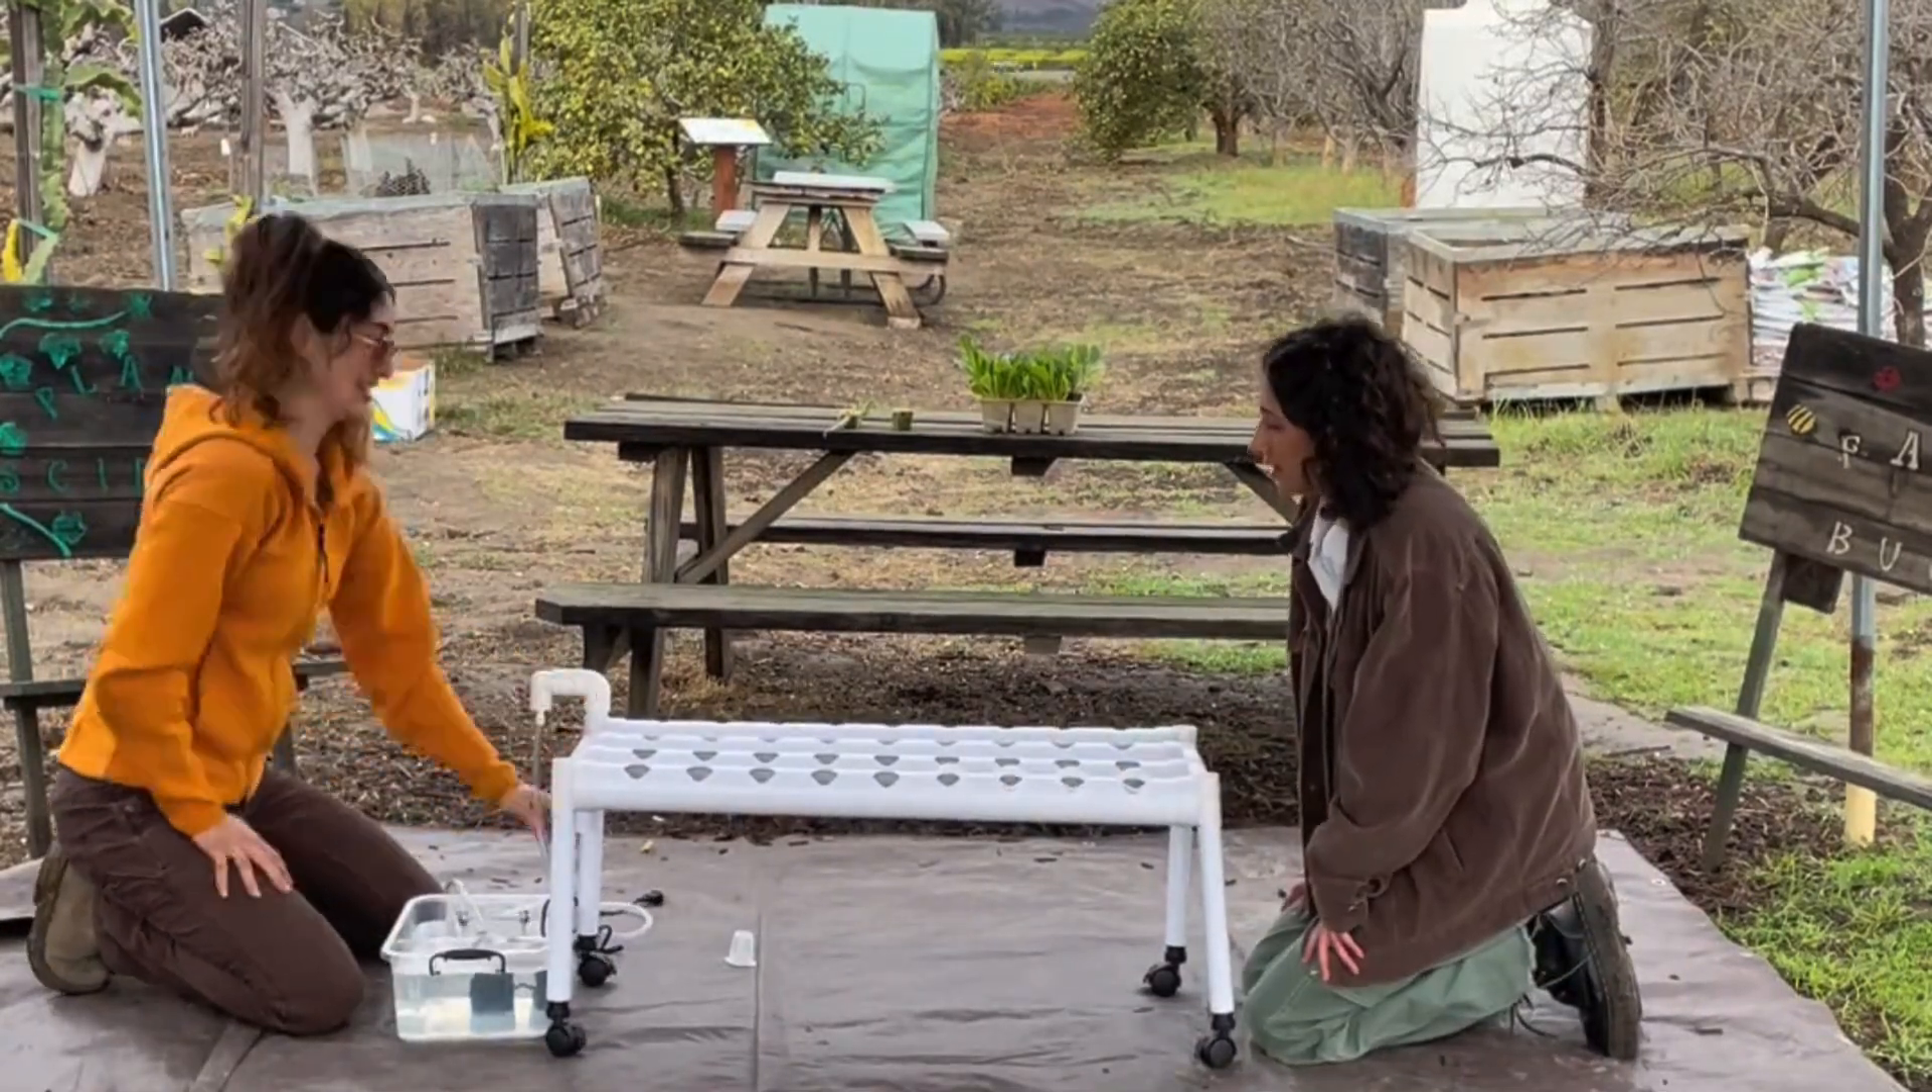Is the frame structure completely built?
Yes.